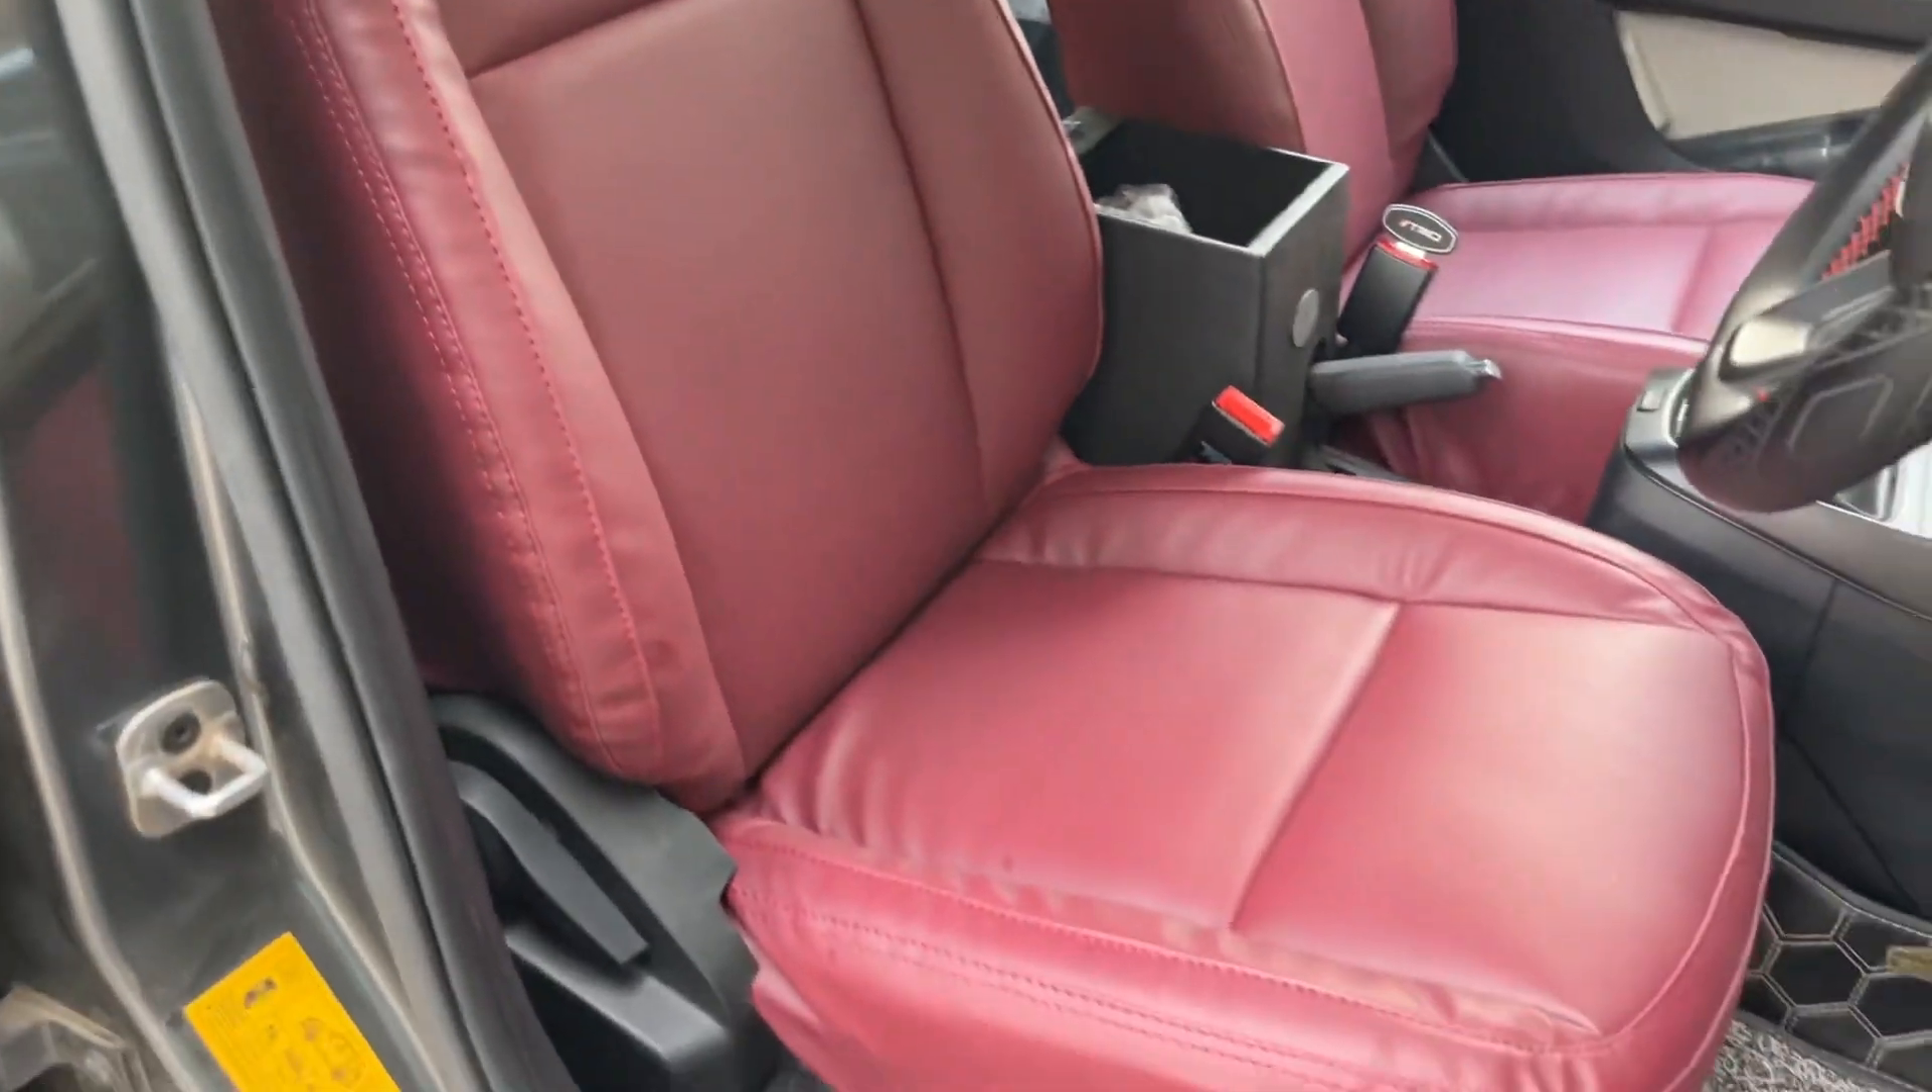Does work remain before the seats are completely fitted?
No.